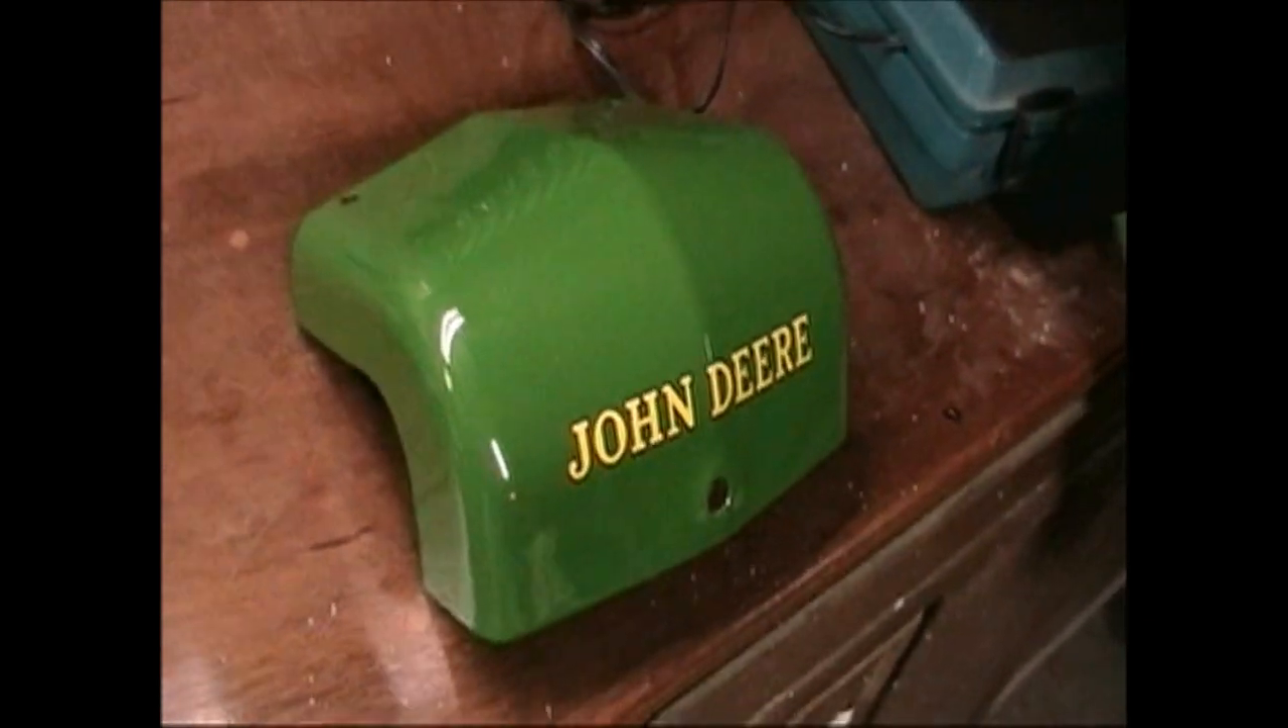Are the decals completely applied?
Yes.